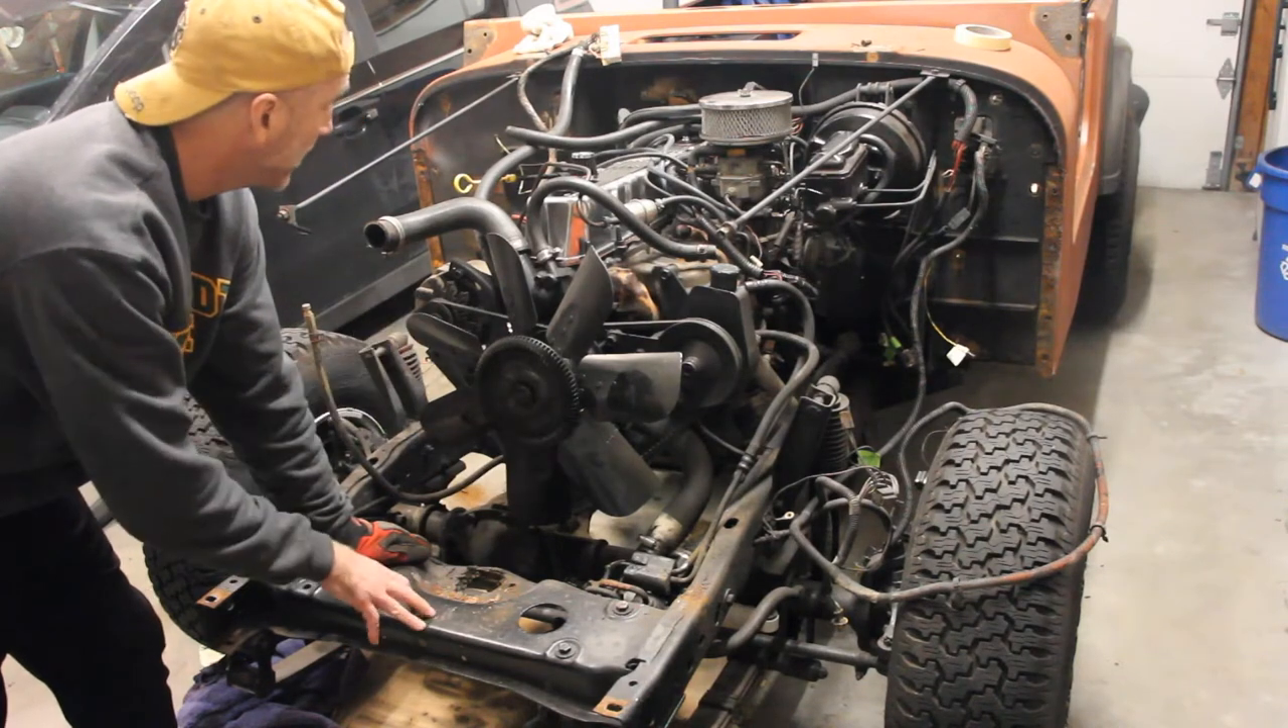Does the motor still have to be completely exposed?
No.